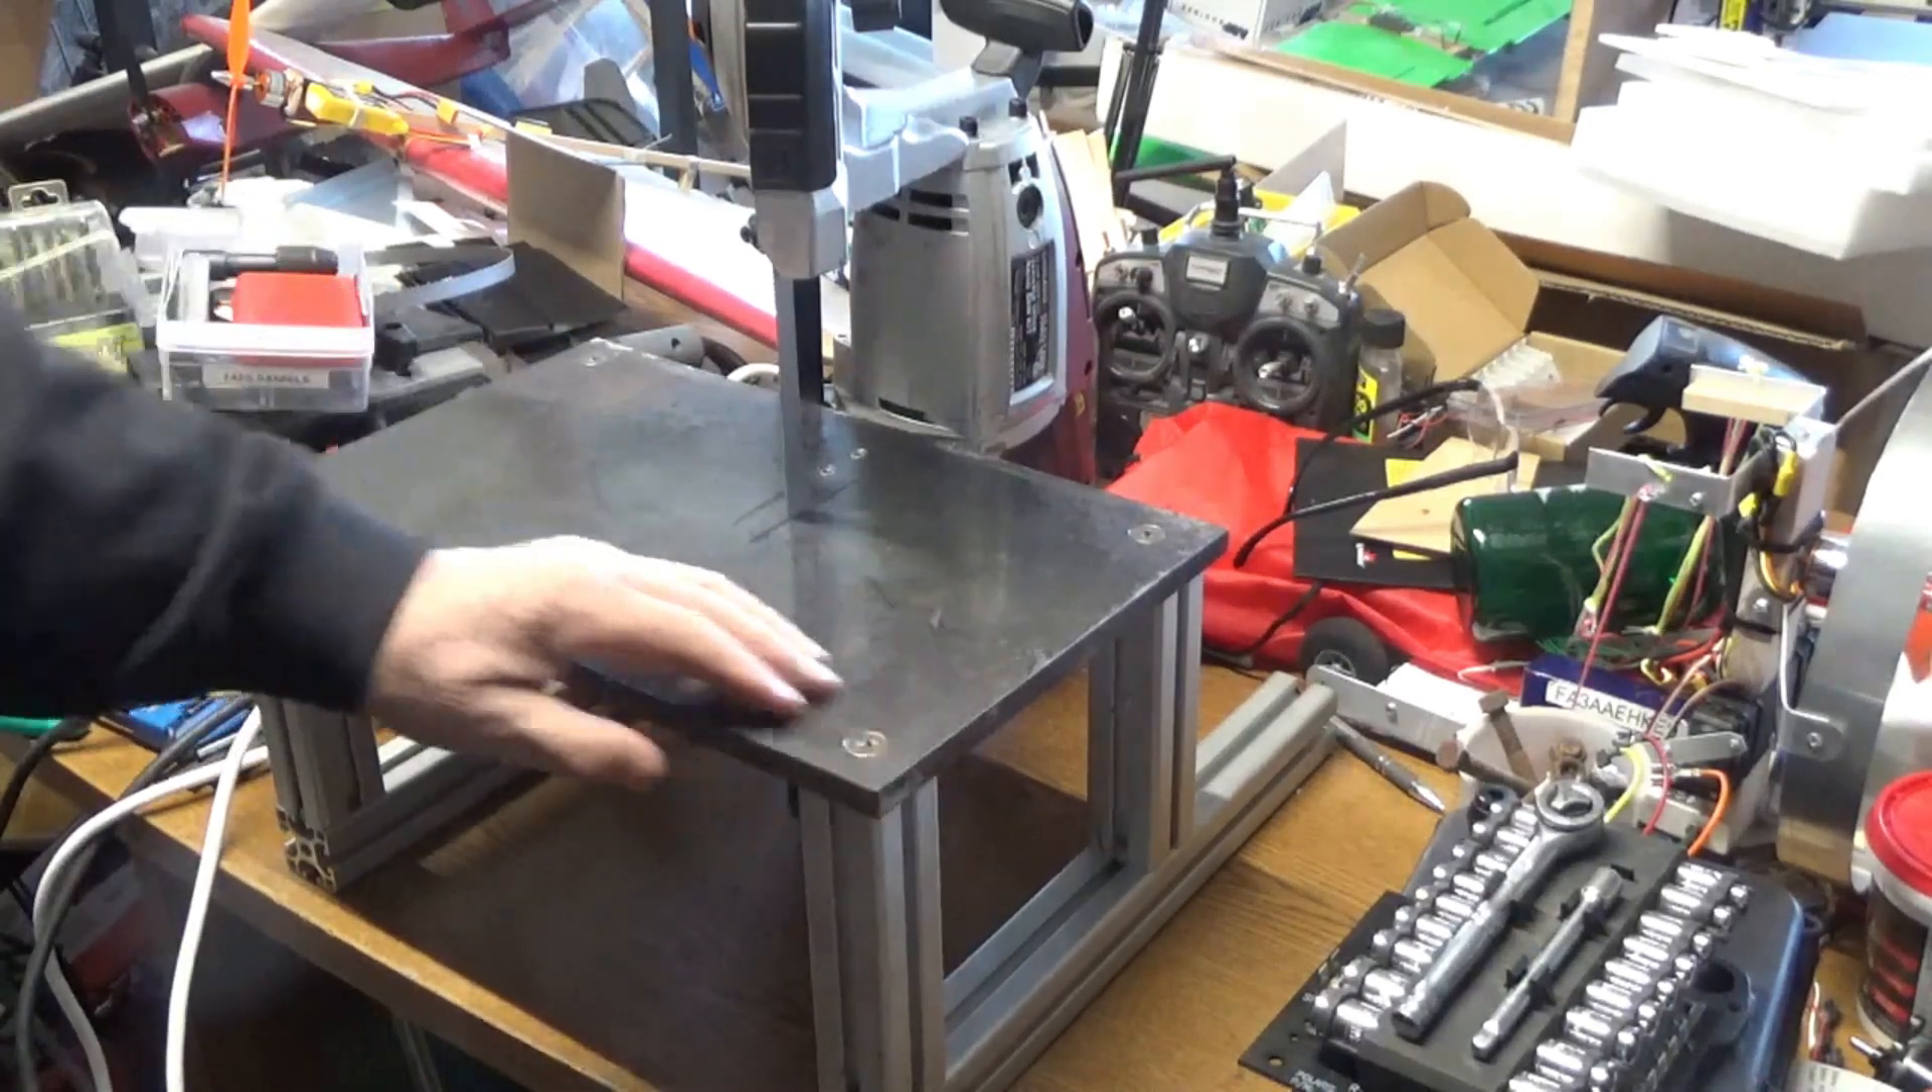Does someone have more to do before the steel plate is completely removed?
Yes.